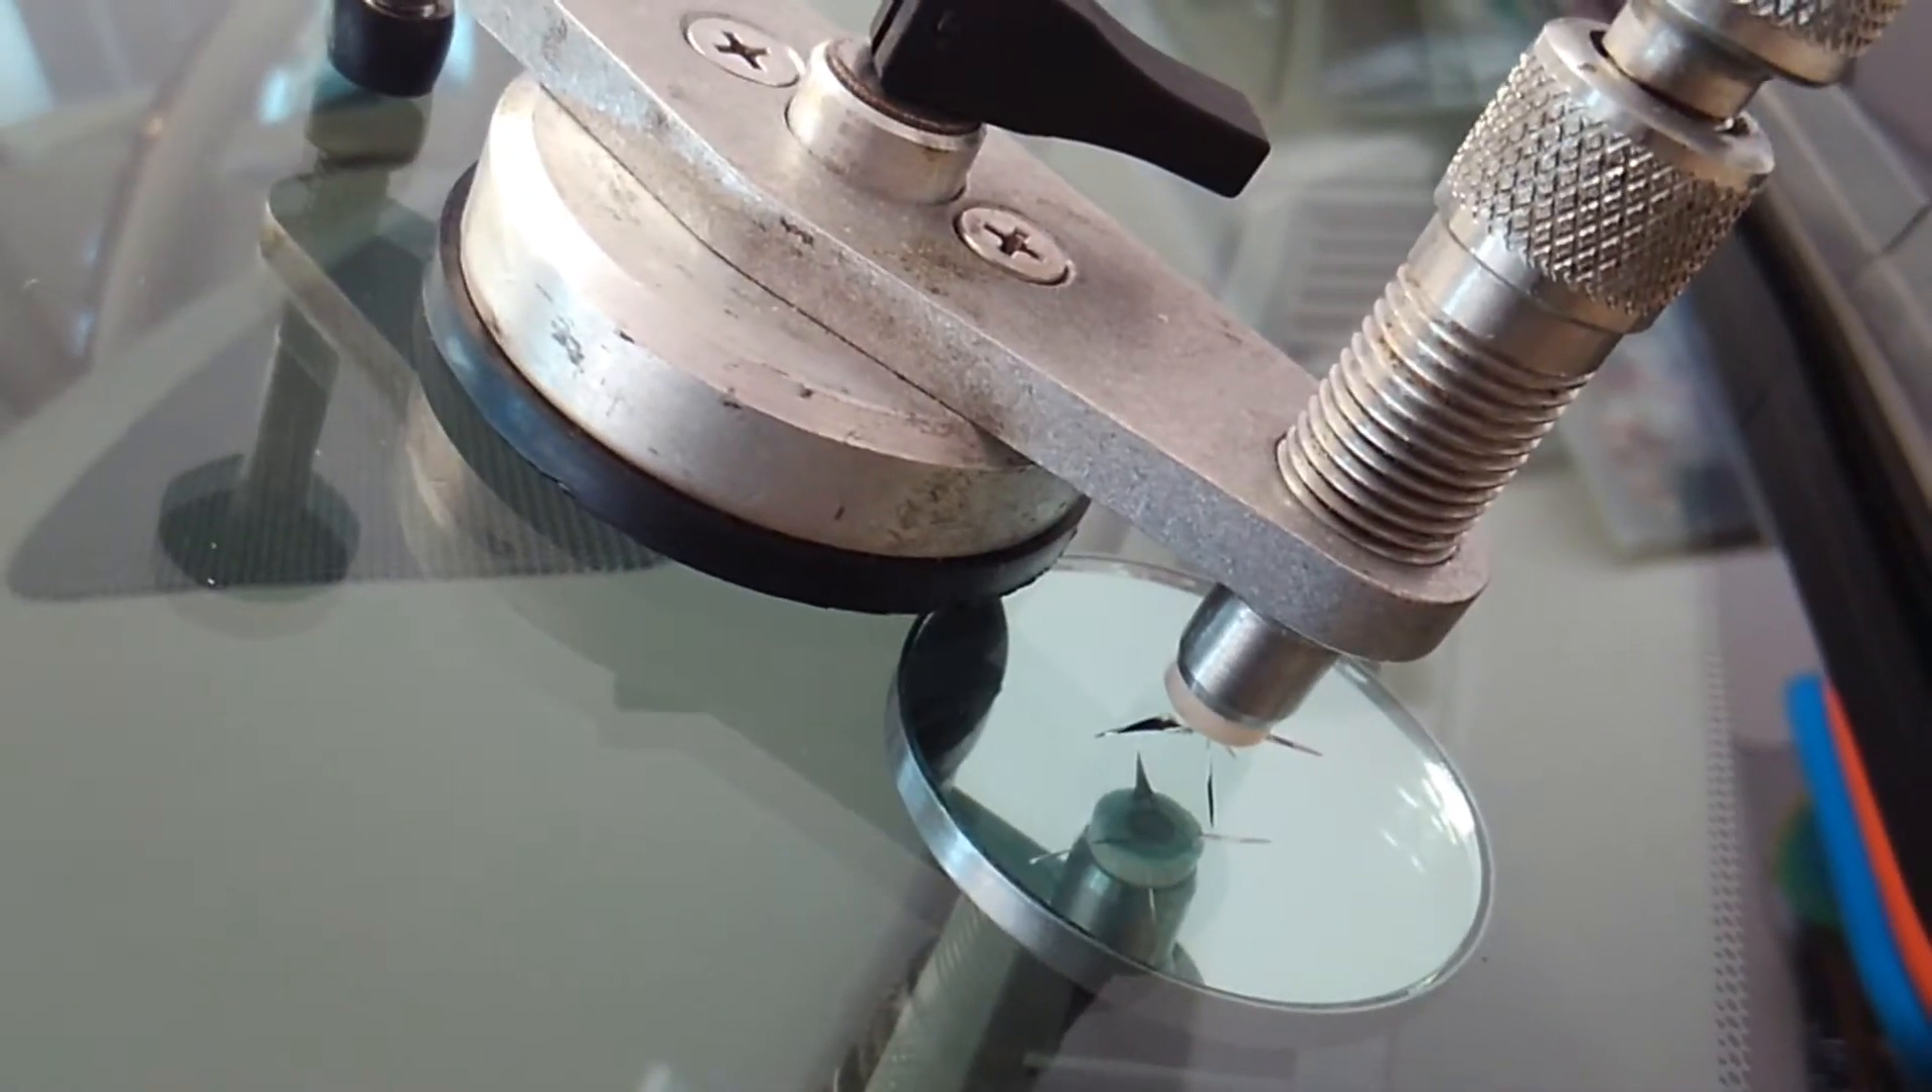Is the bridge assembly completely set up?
Yes.